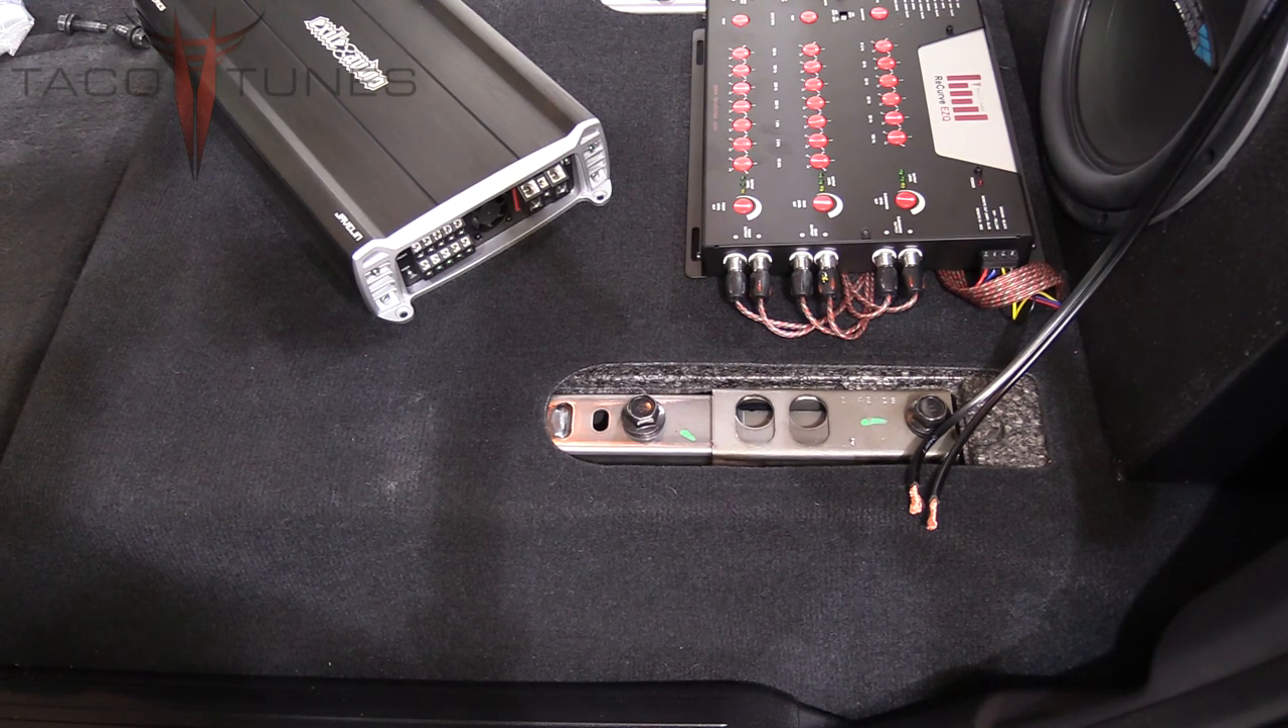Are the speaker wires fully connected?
No.